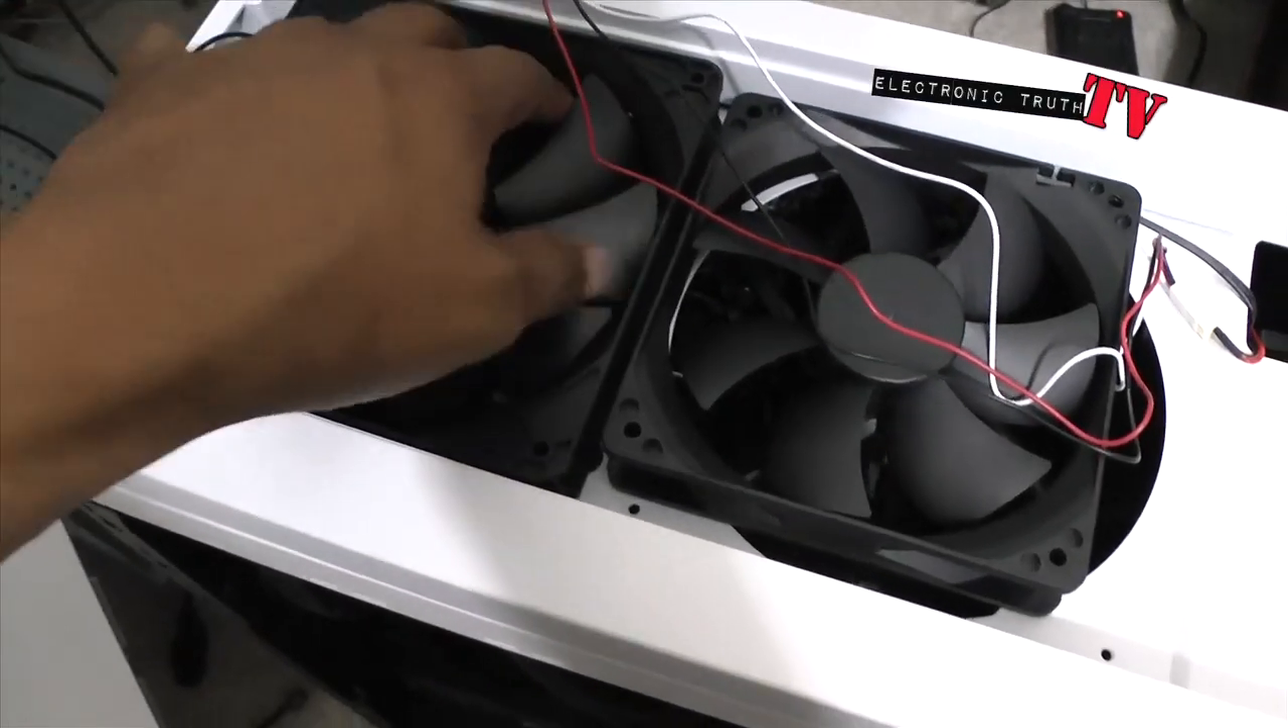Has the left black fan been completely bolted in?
No.